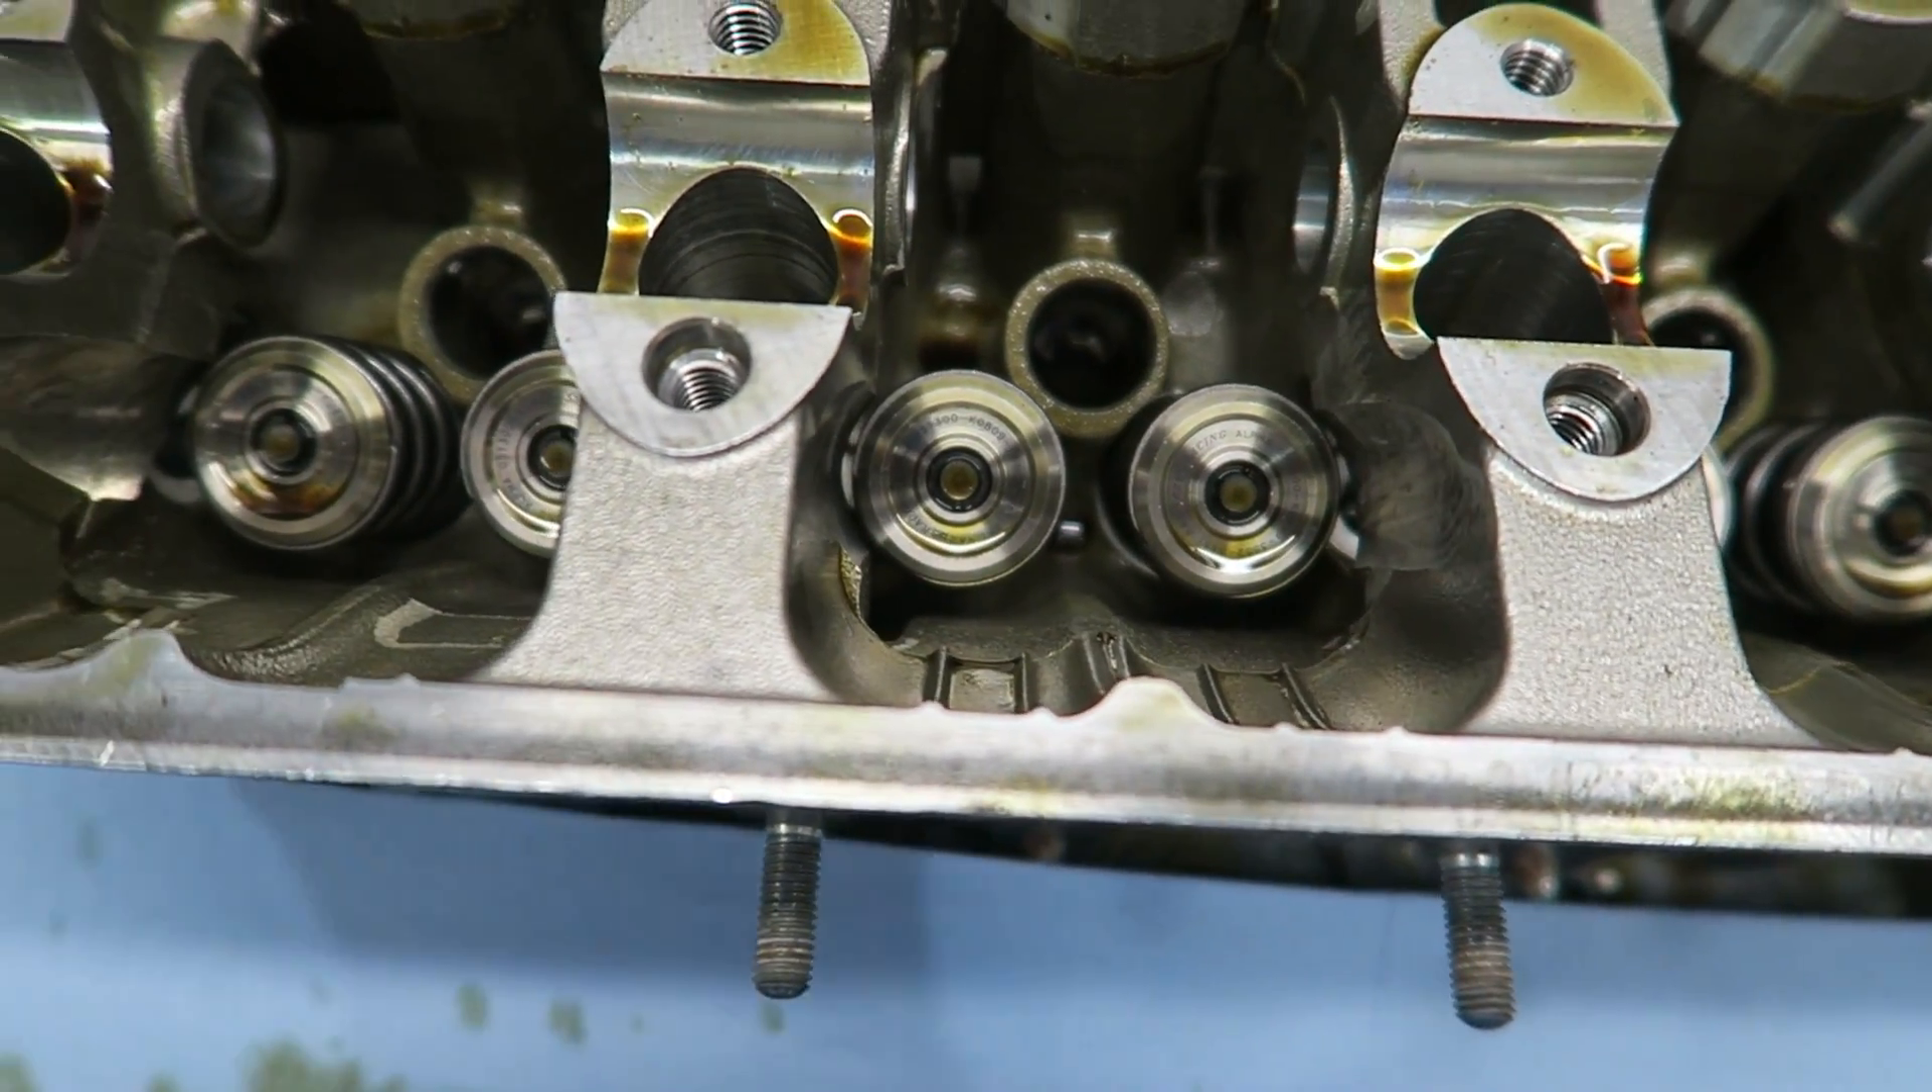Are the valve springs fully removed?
No.